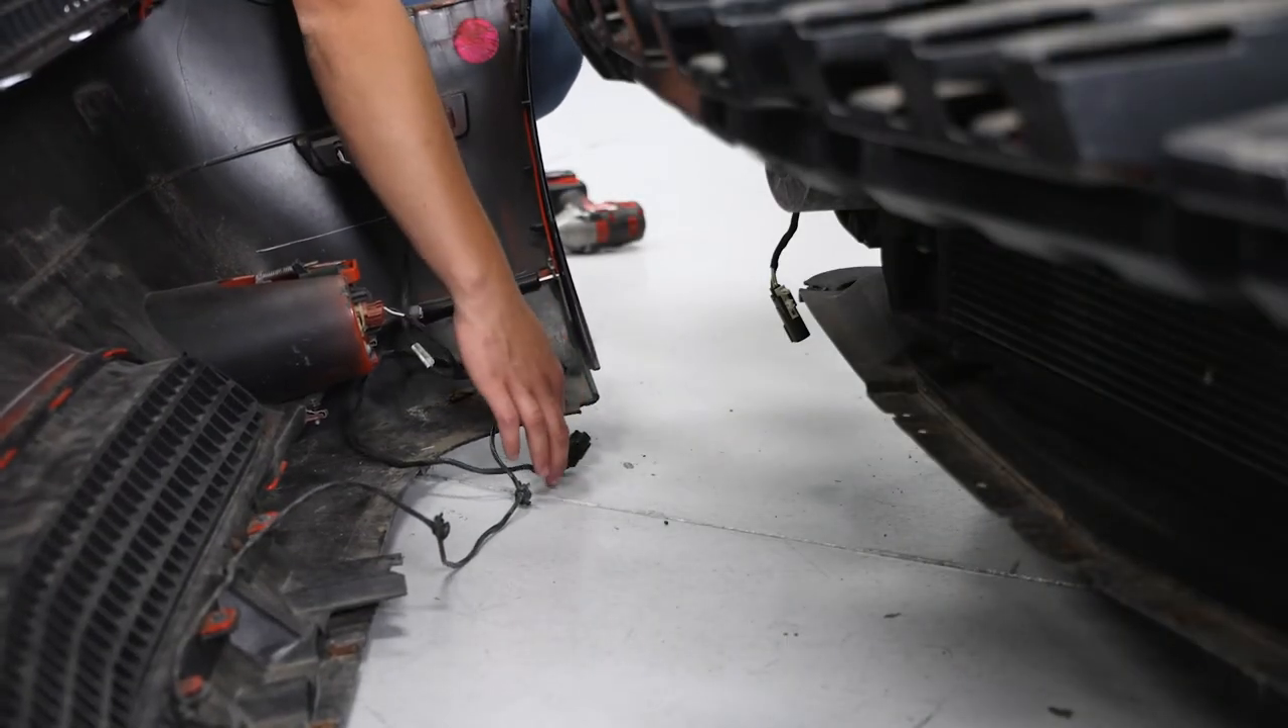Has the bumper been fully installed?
No.